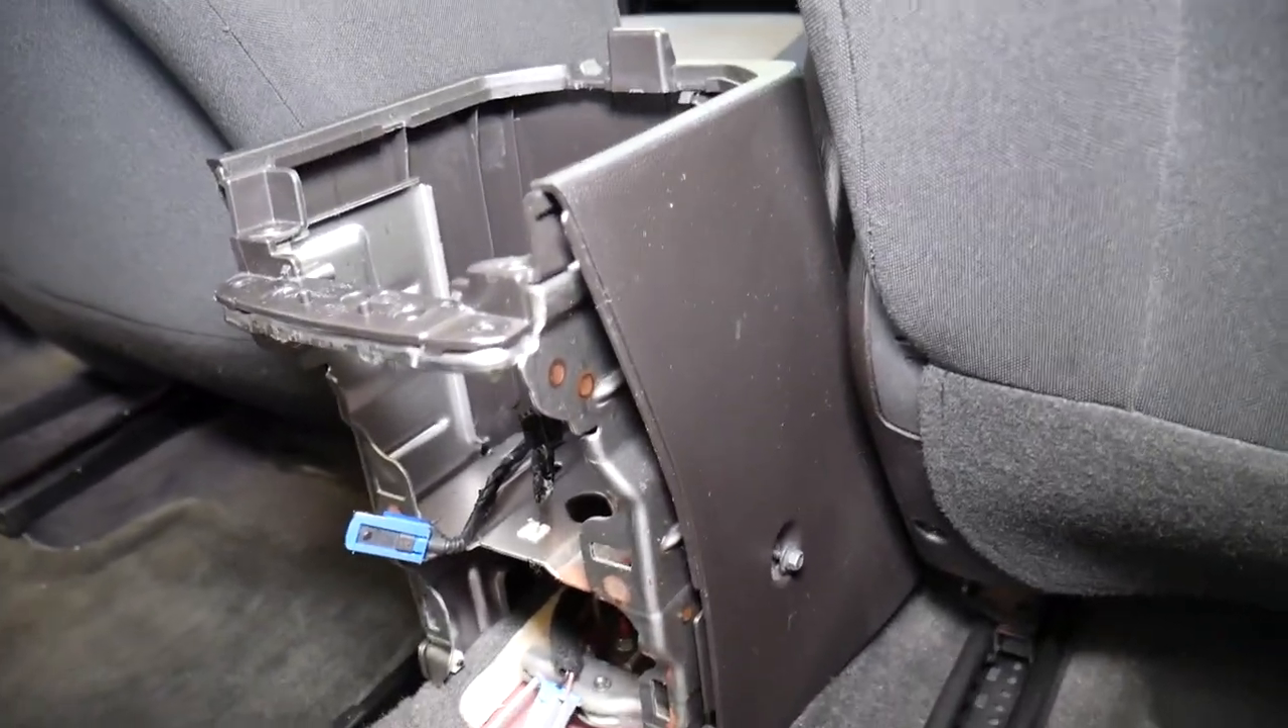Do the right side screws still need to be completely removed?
Yes.